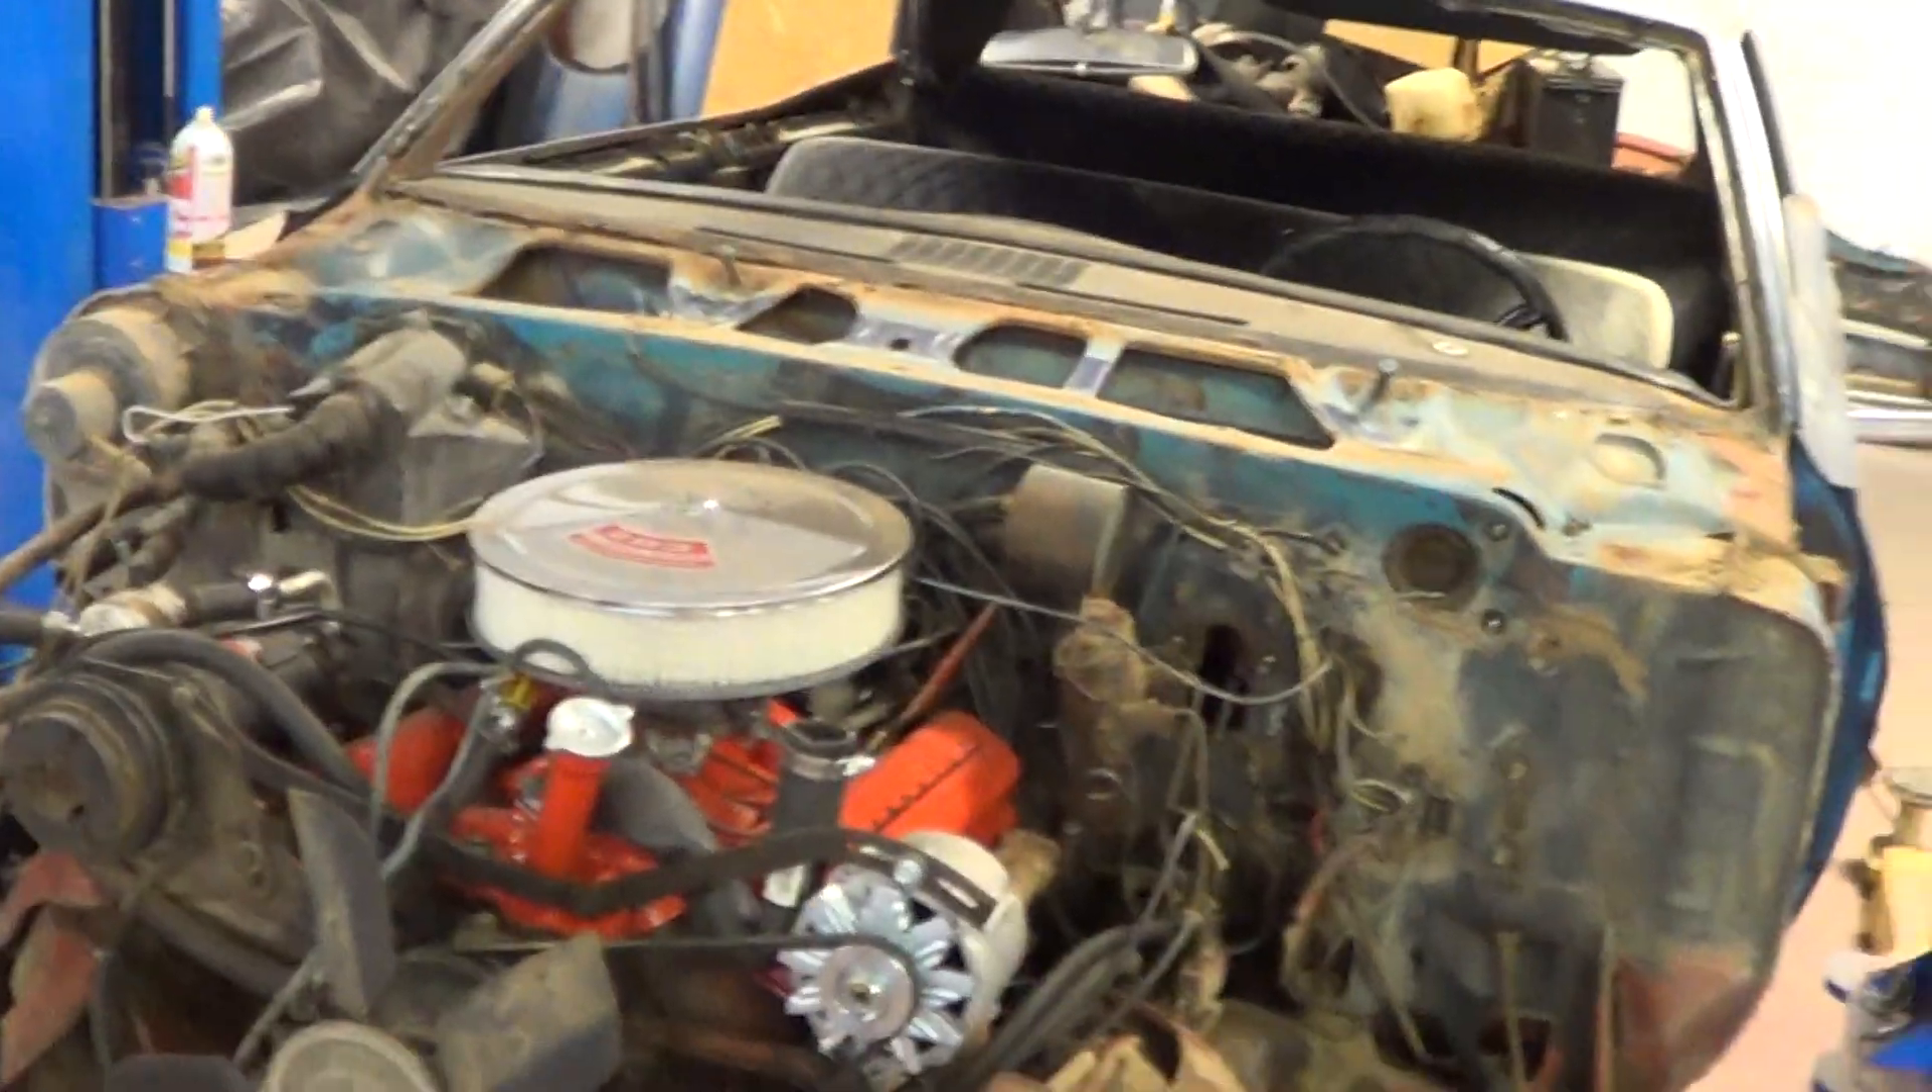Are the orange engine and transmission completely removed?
No.